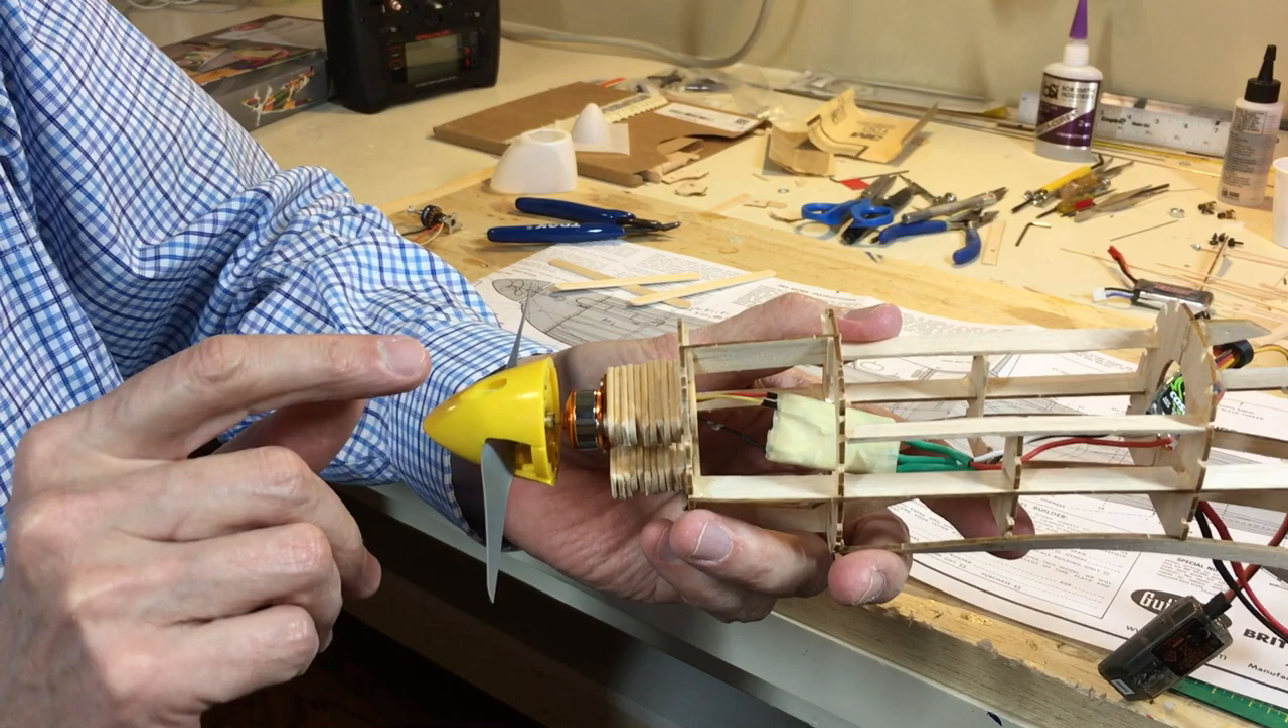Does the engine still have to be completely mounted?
No.